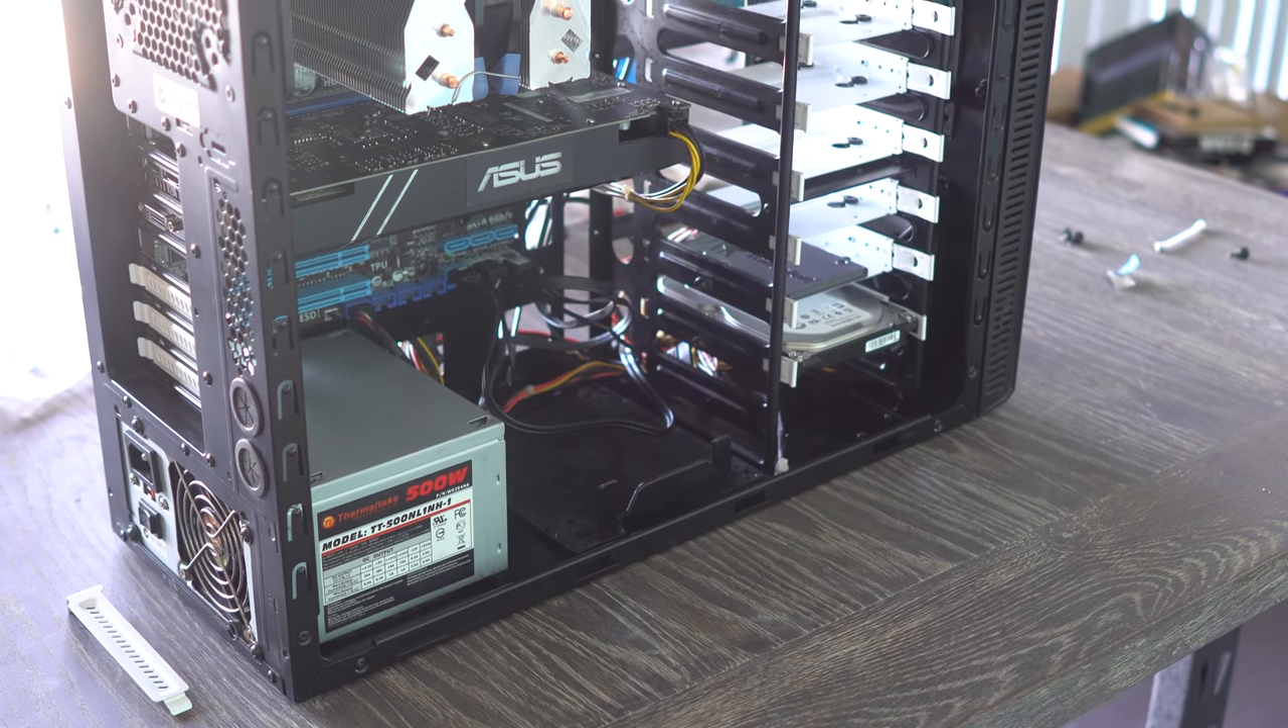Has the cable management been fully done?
No.